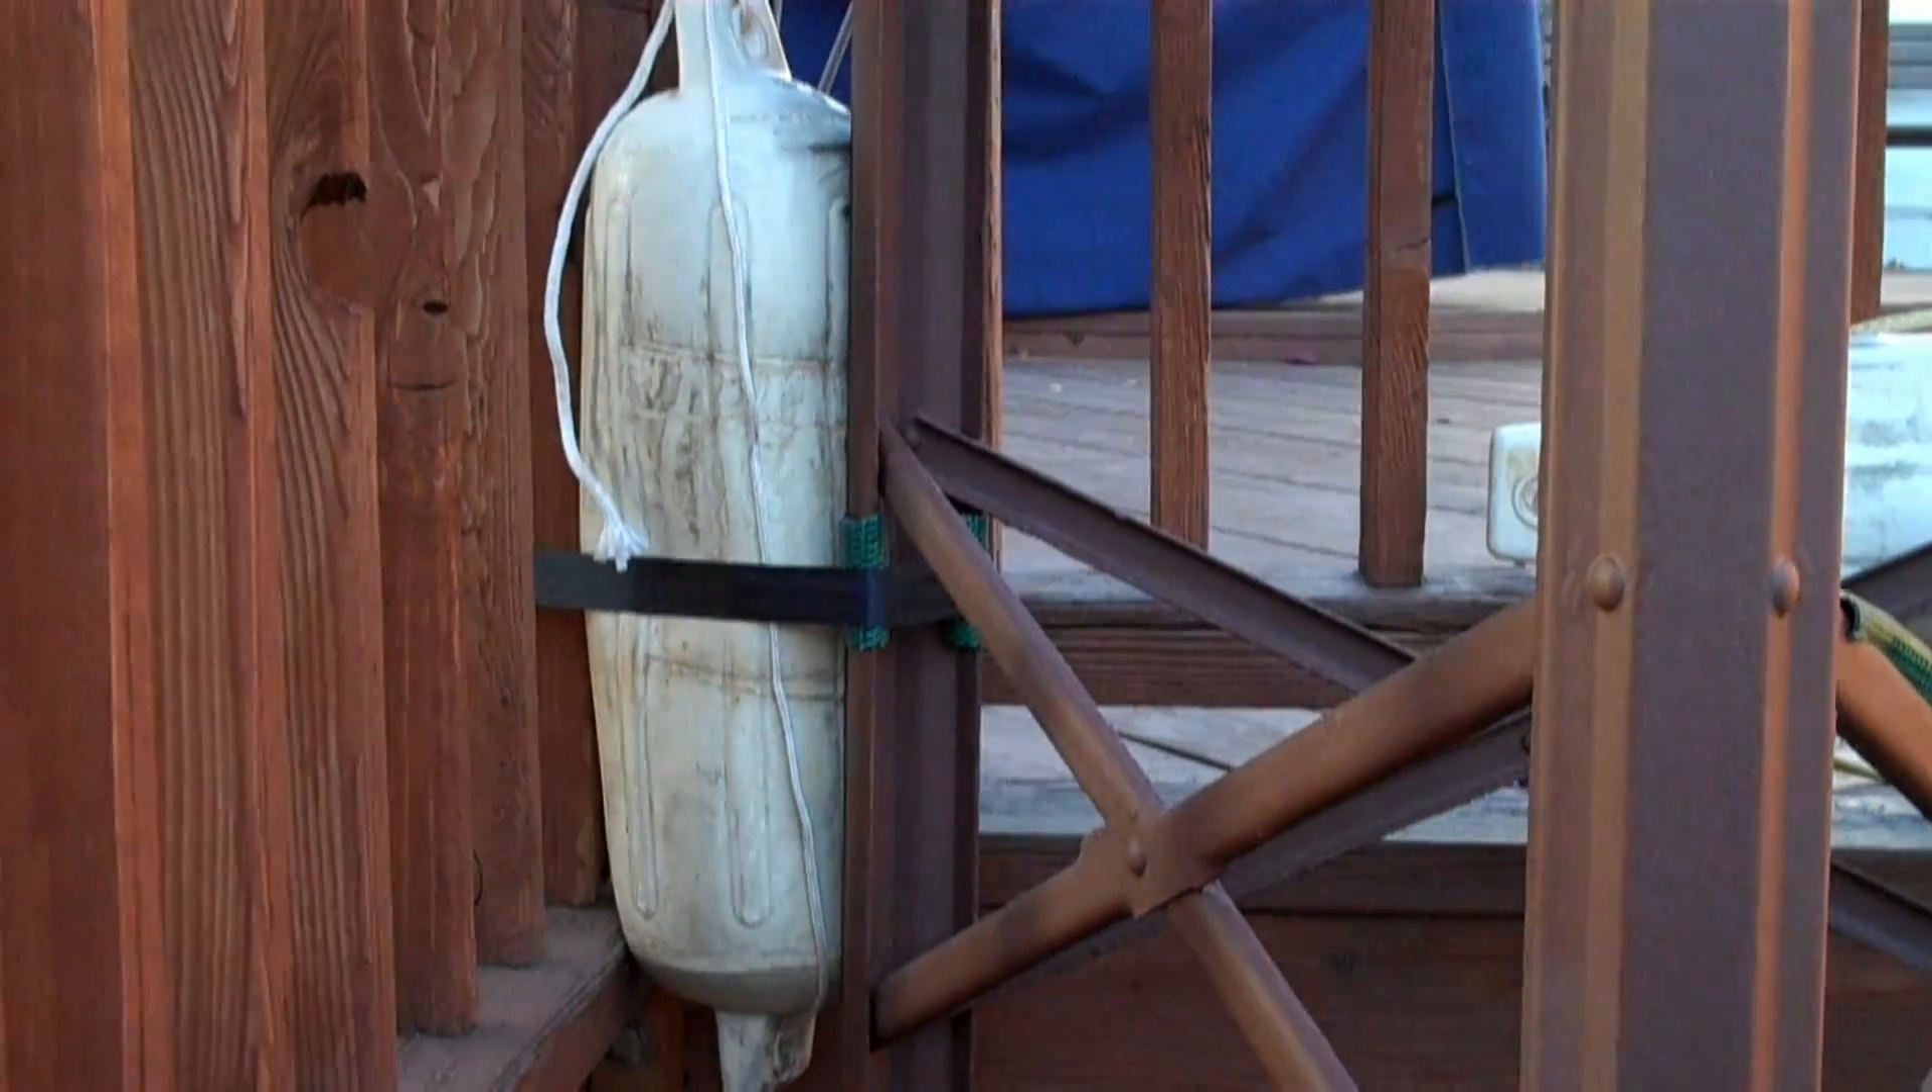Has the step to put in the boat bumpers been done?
Yes.